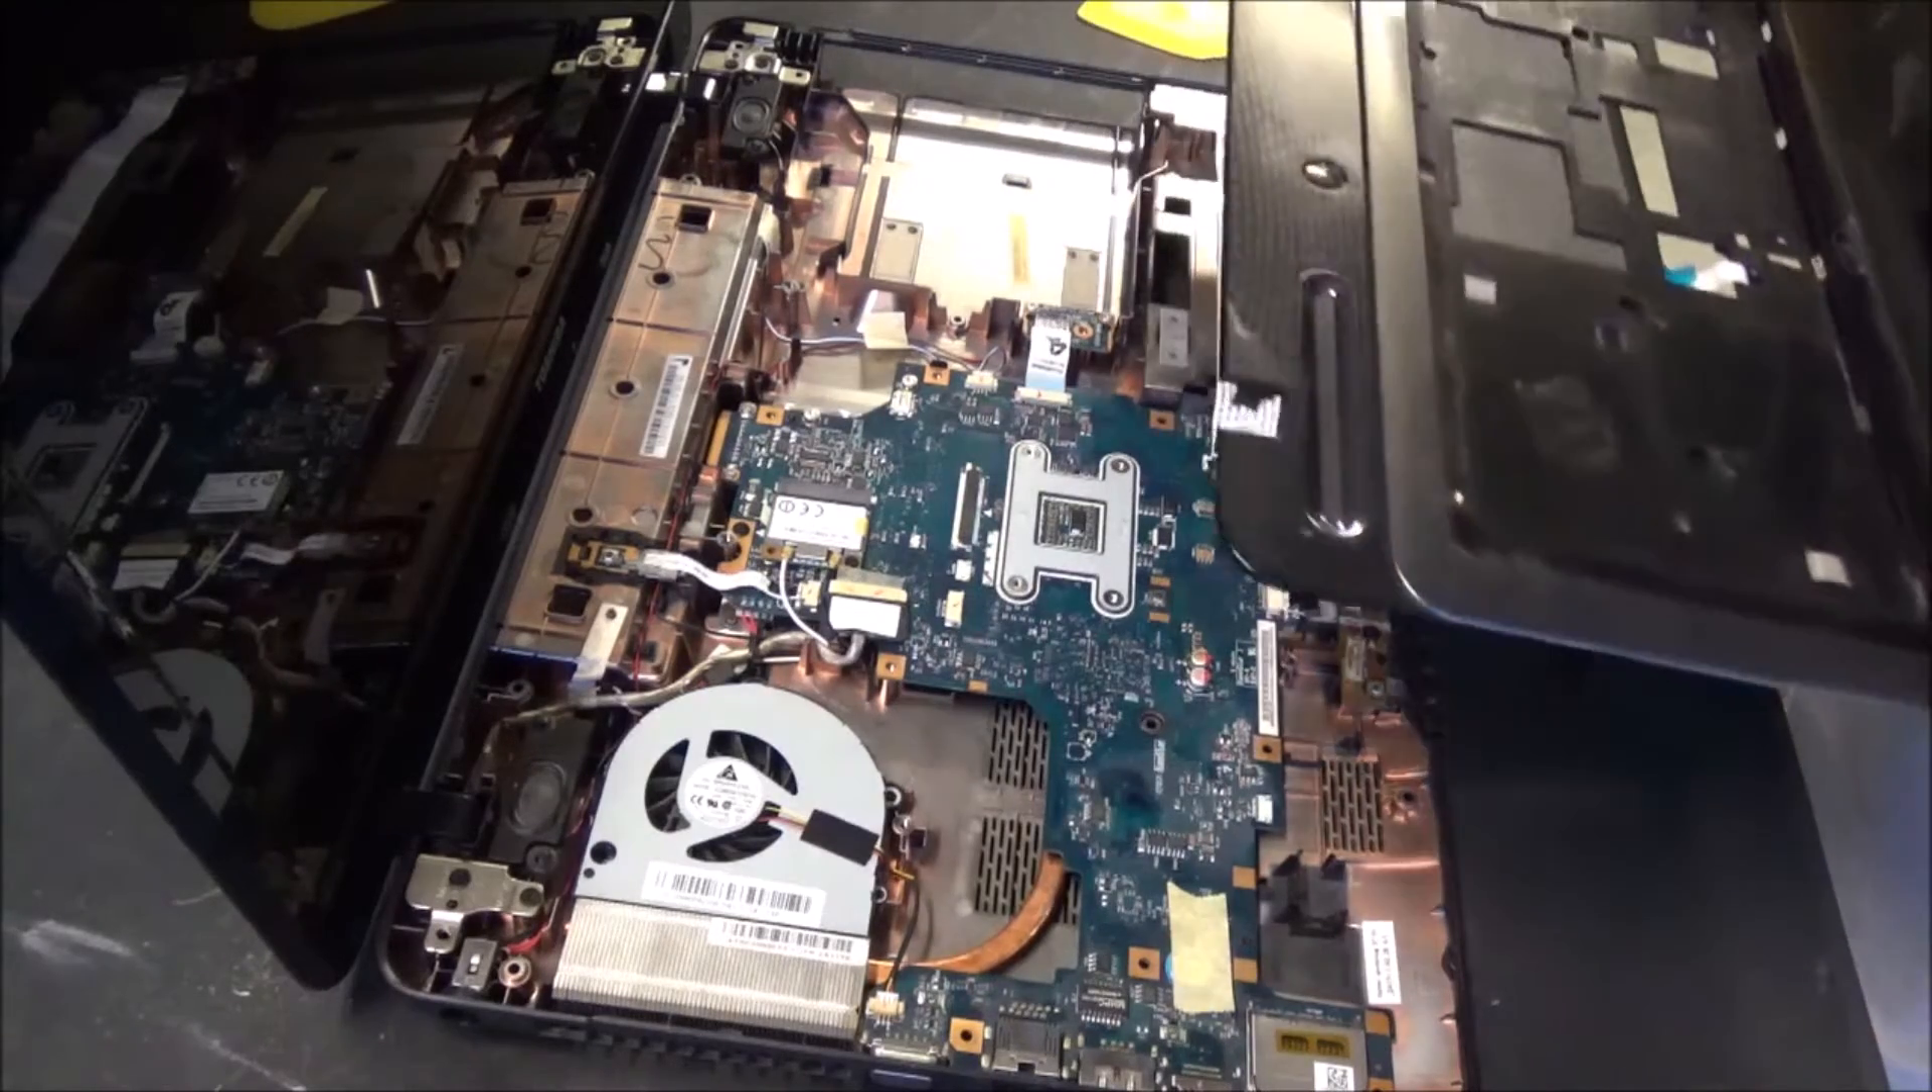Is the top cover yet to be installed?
Yes.